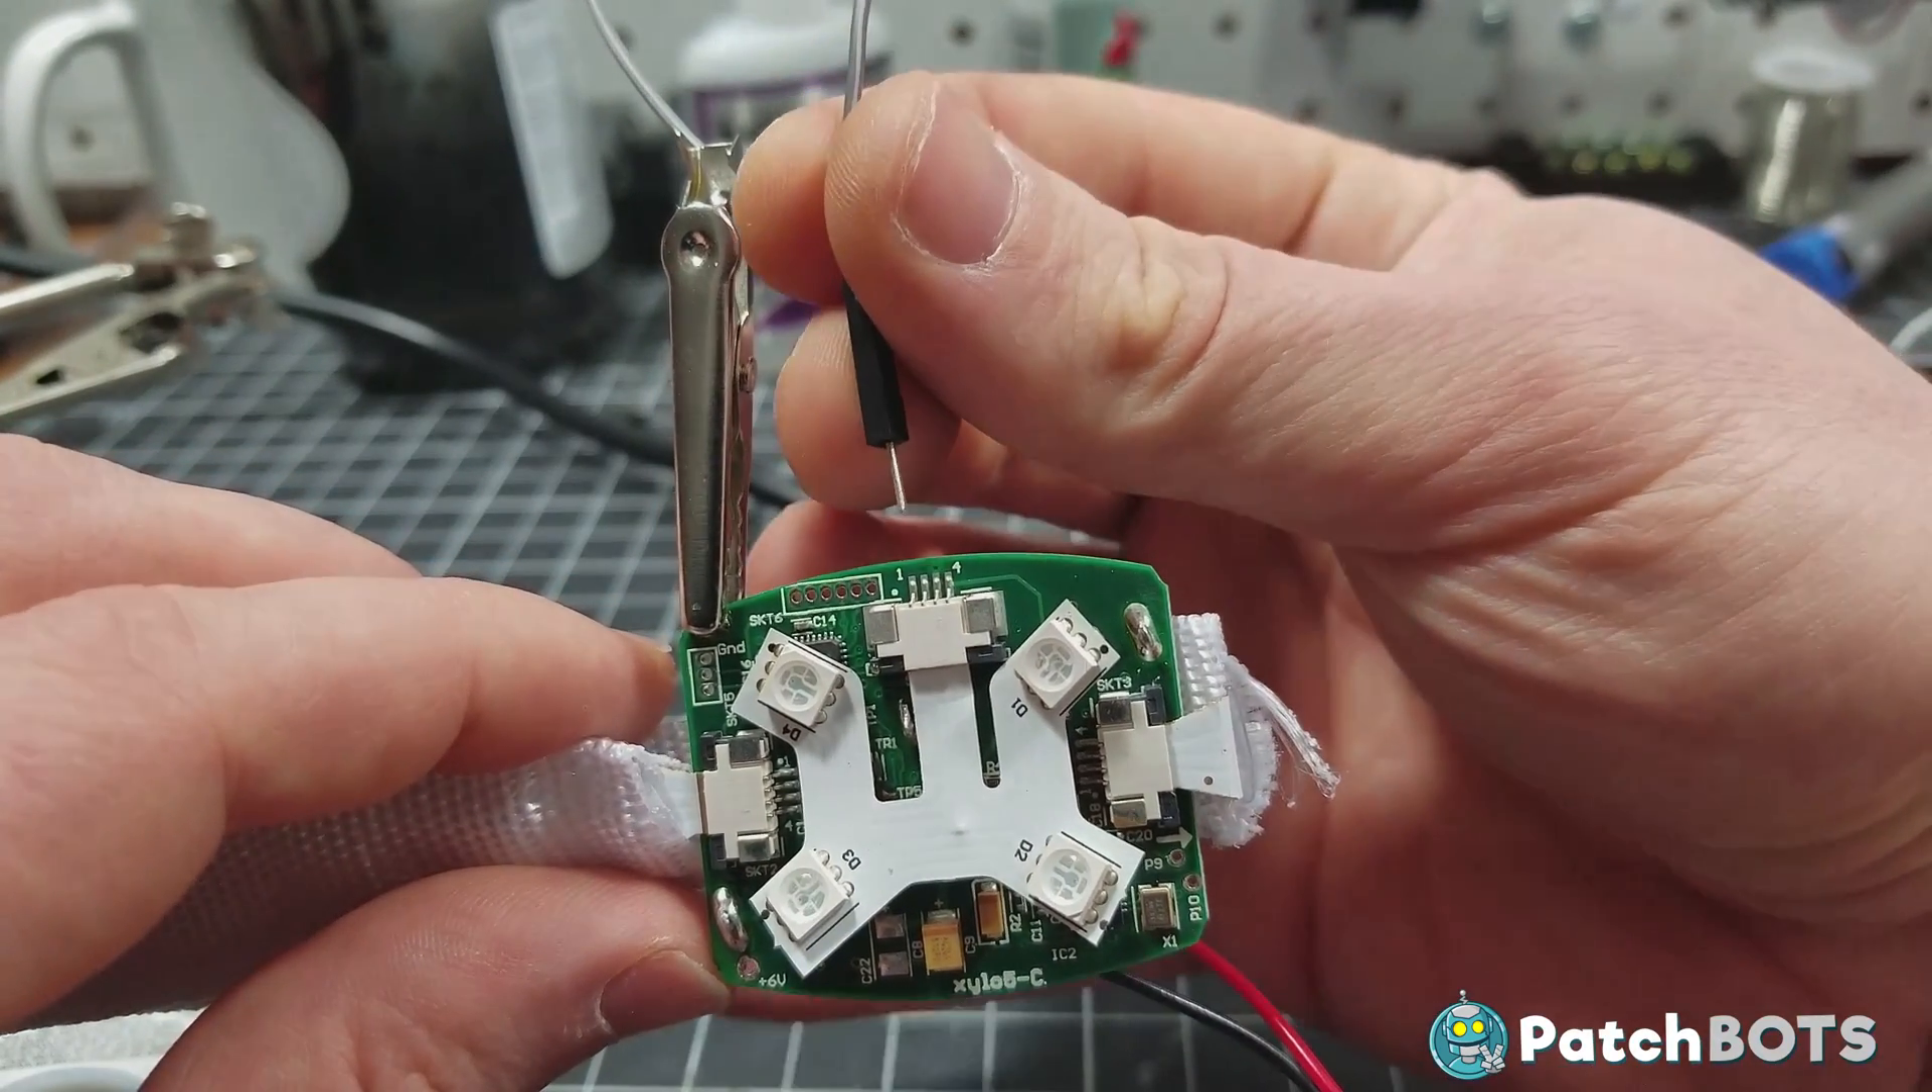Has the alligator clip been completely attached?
Yes.